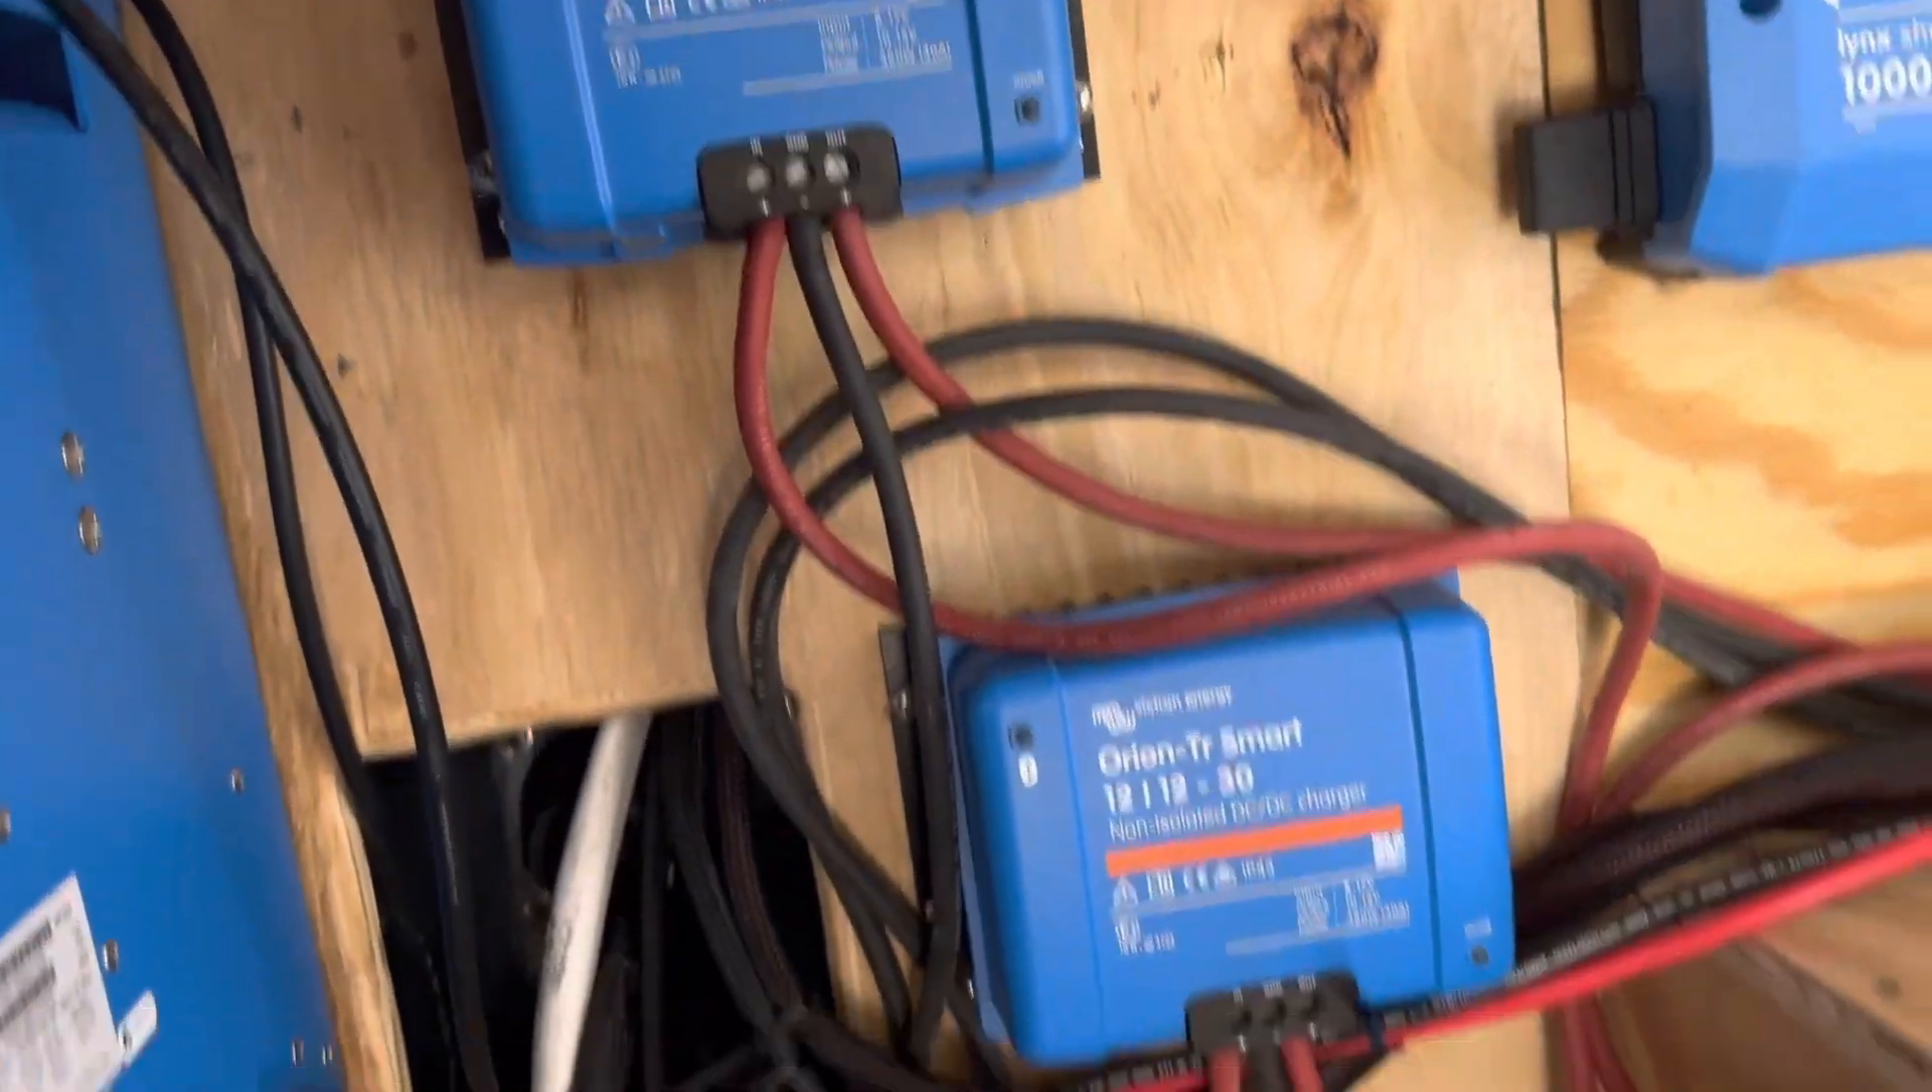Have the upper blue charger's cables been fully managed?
No.